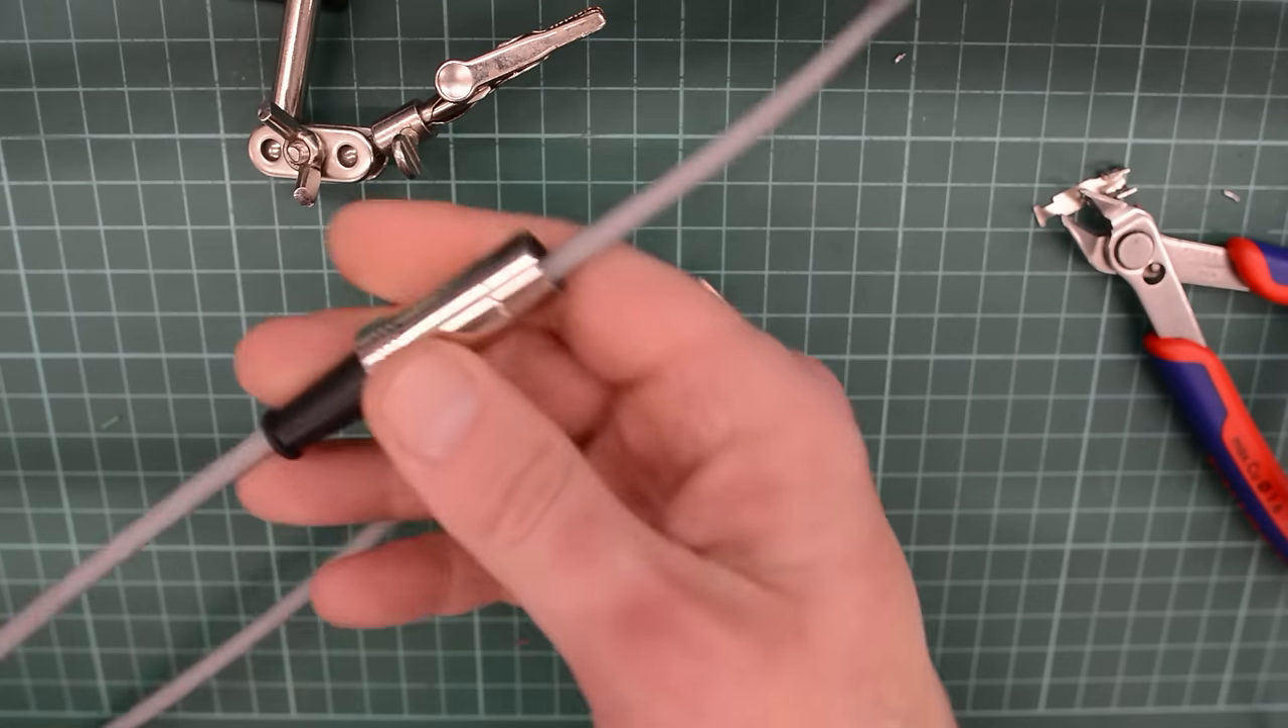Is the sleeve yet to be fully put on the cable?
No.